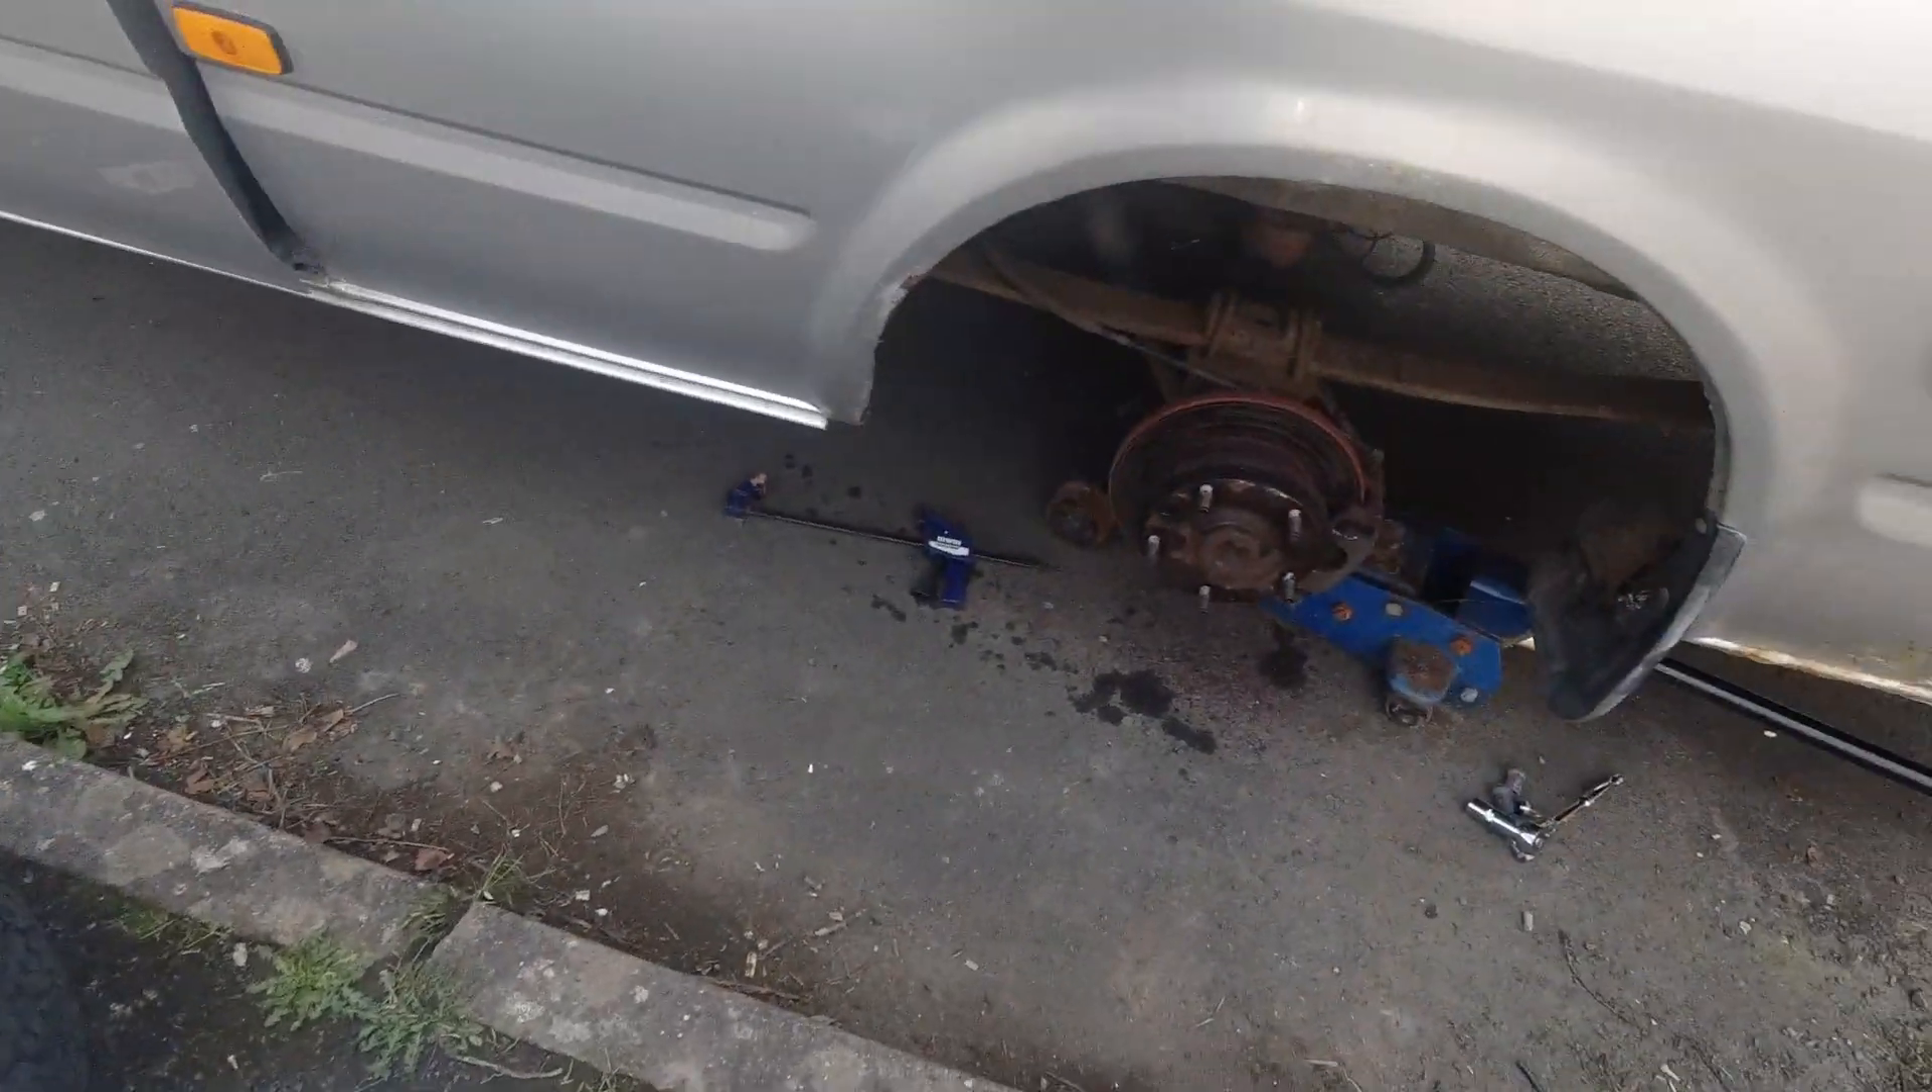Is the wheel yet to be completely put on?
Yes.